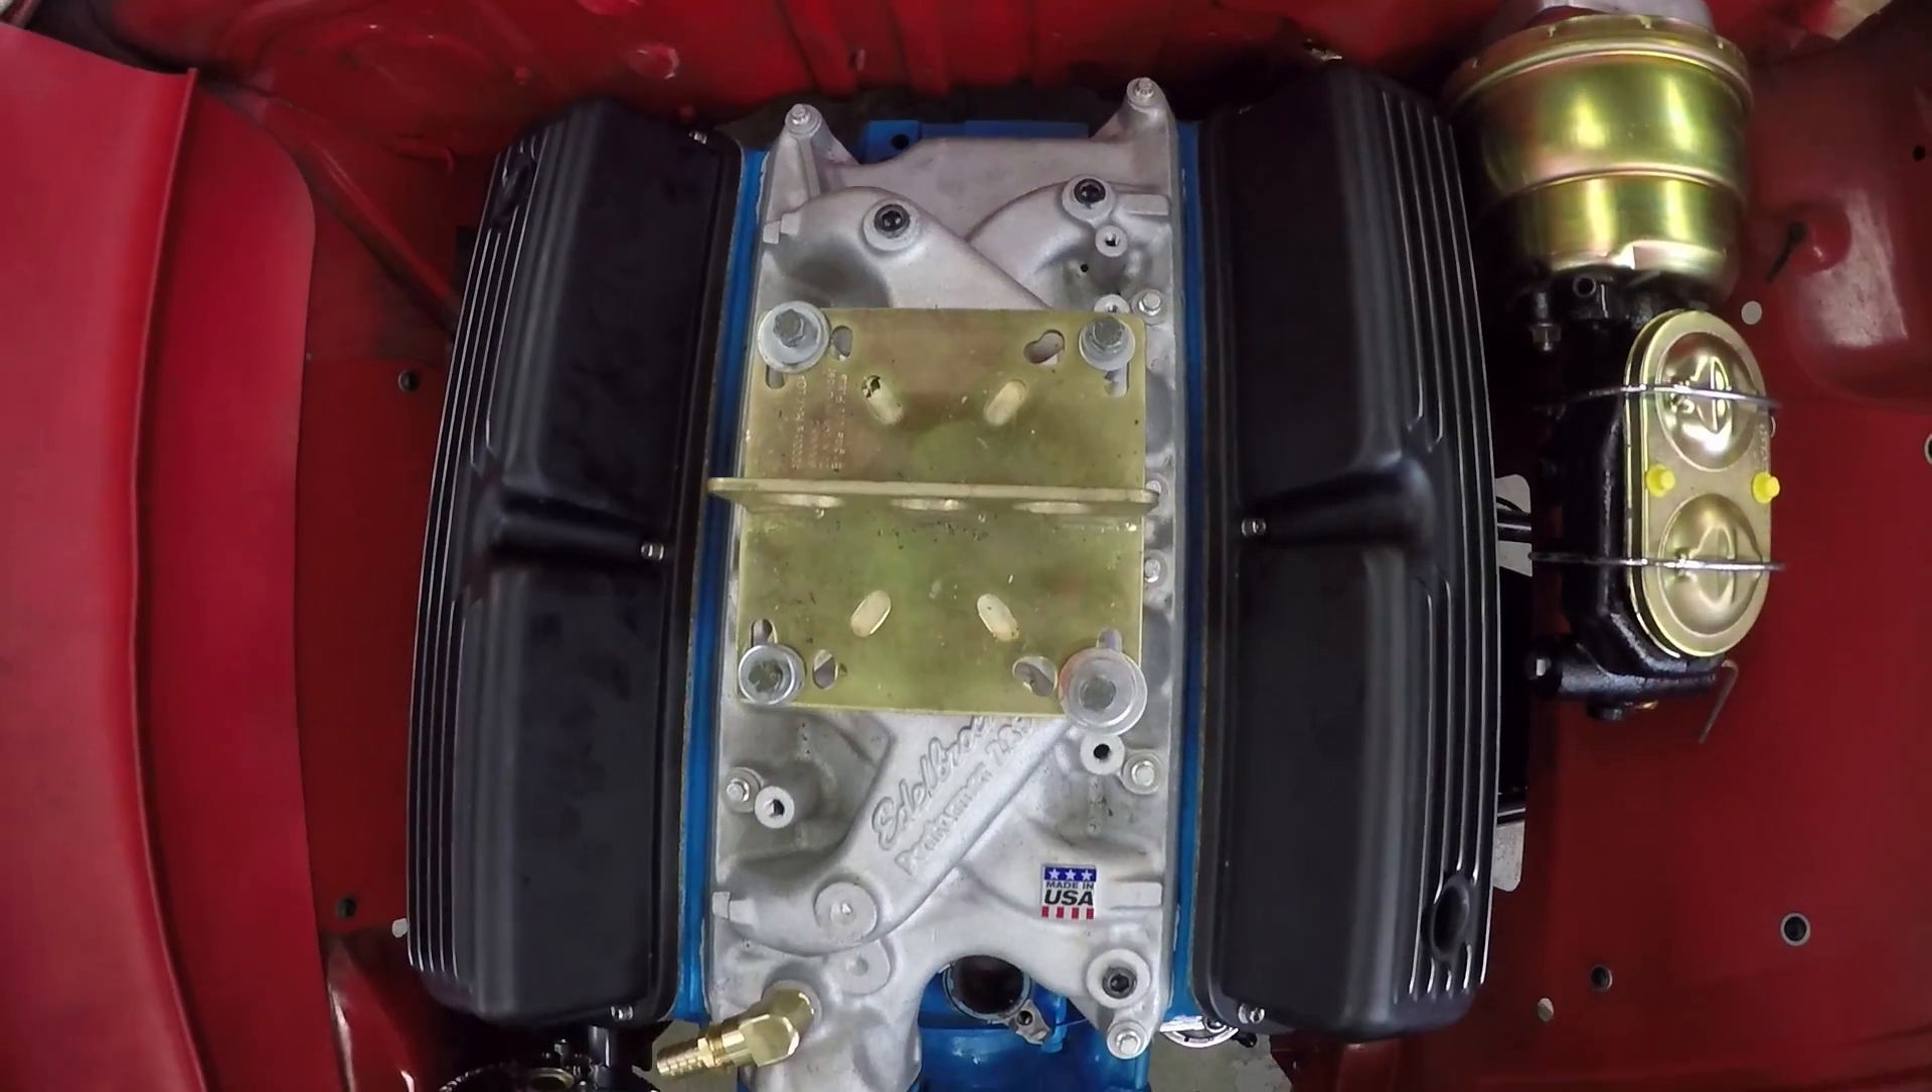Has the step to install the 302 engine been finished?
Yes.